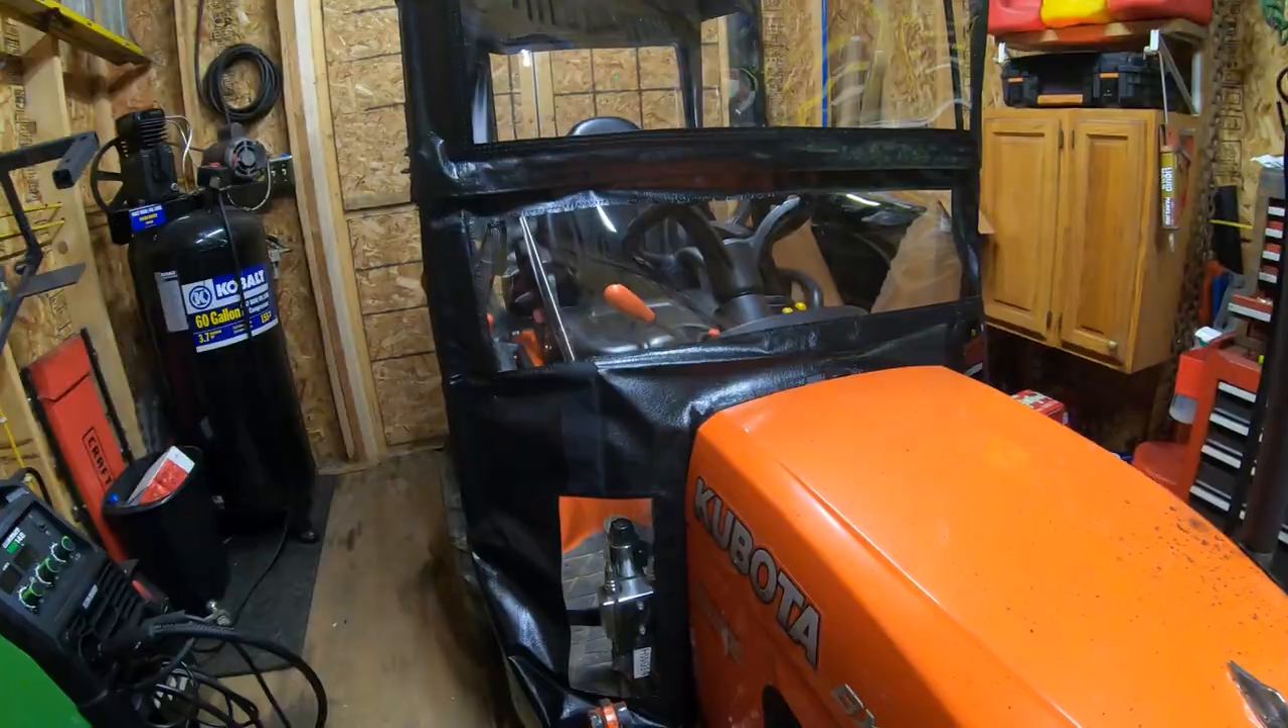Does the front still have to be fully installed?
No.